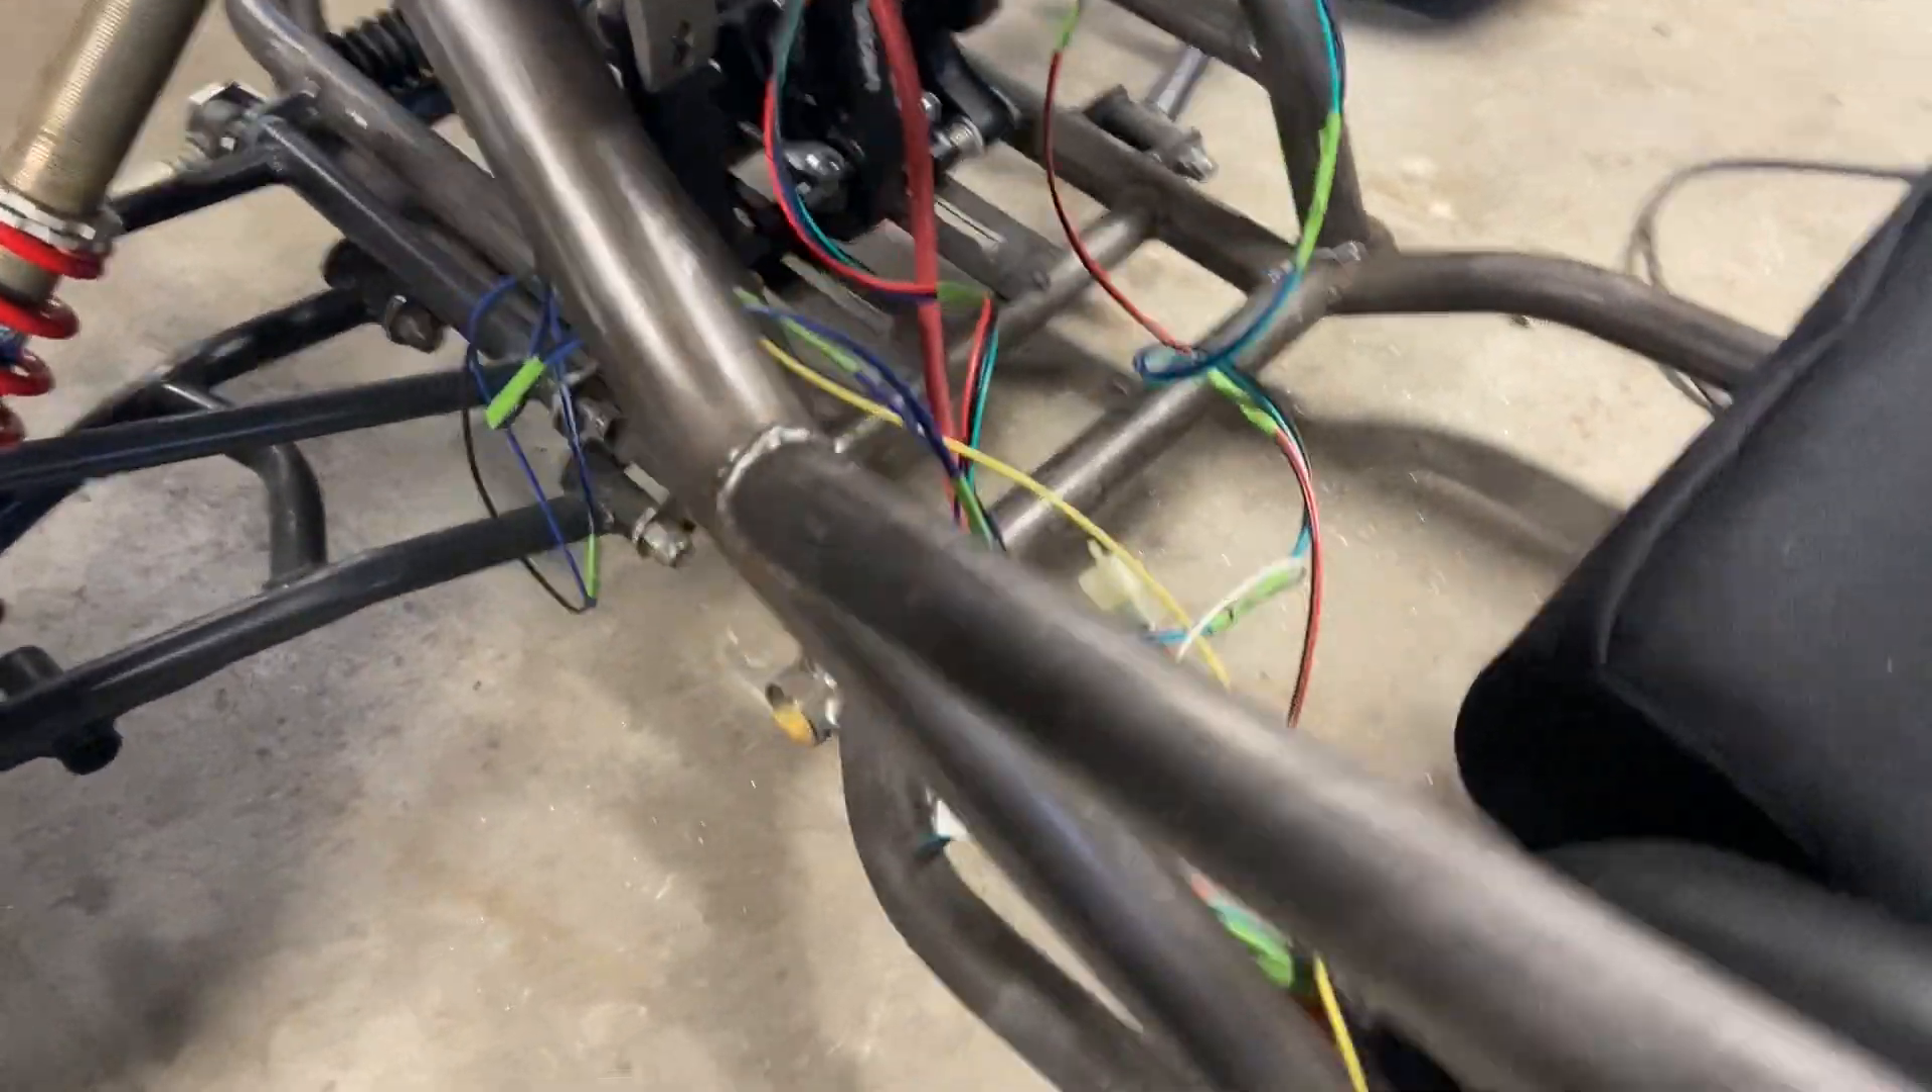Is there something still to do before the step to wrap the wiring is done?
Yes.